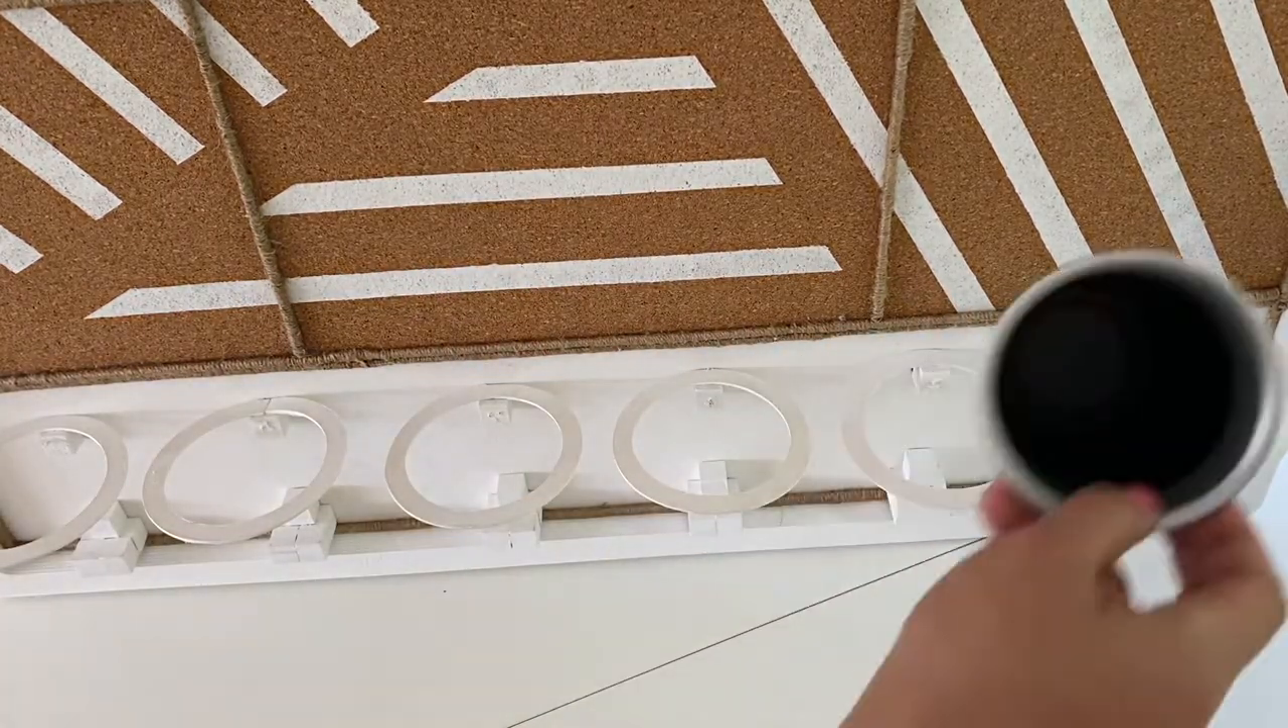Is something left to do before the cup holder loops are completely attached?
No.